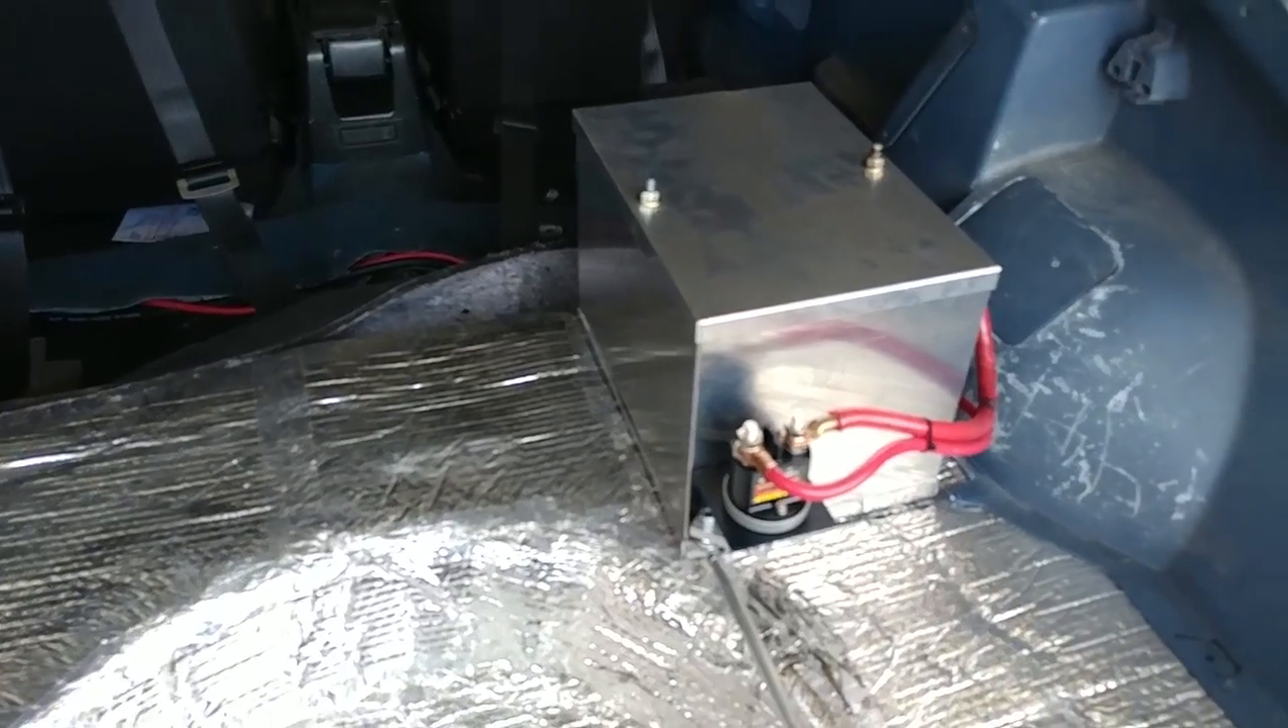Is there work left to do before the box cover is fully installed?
No.